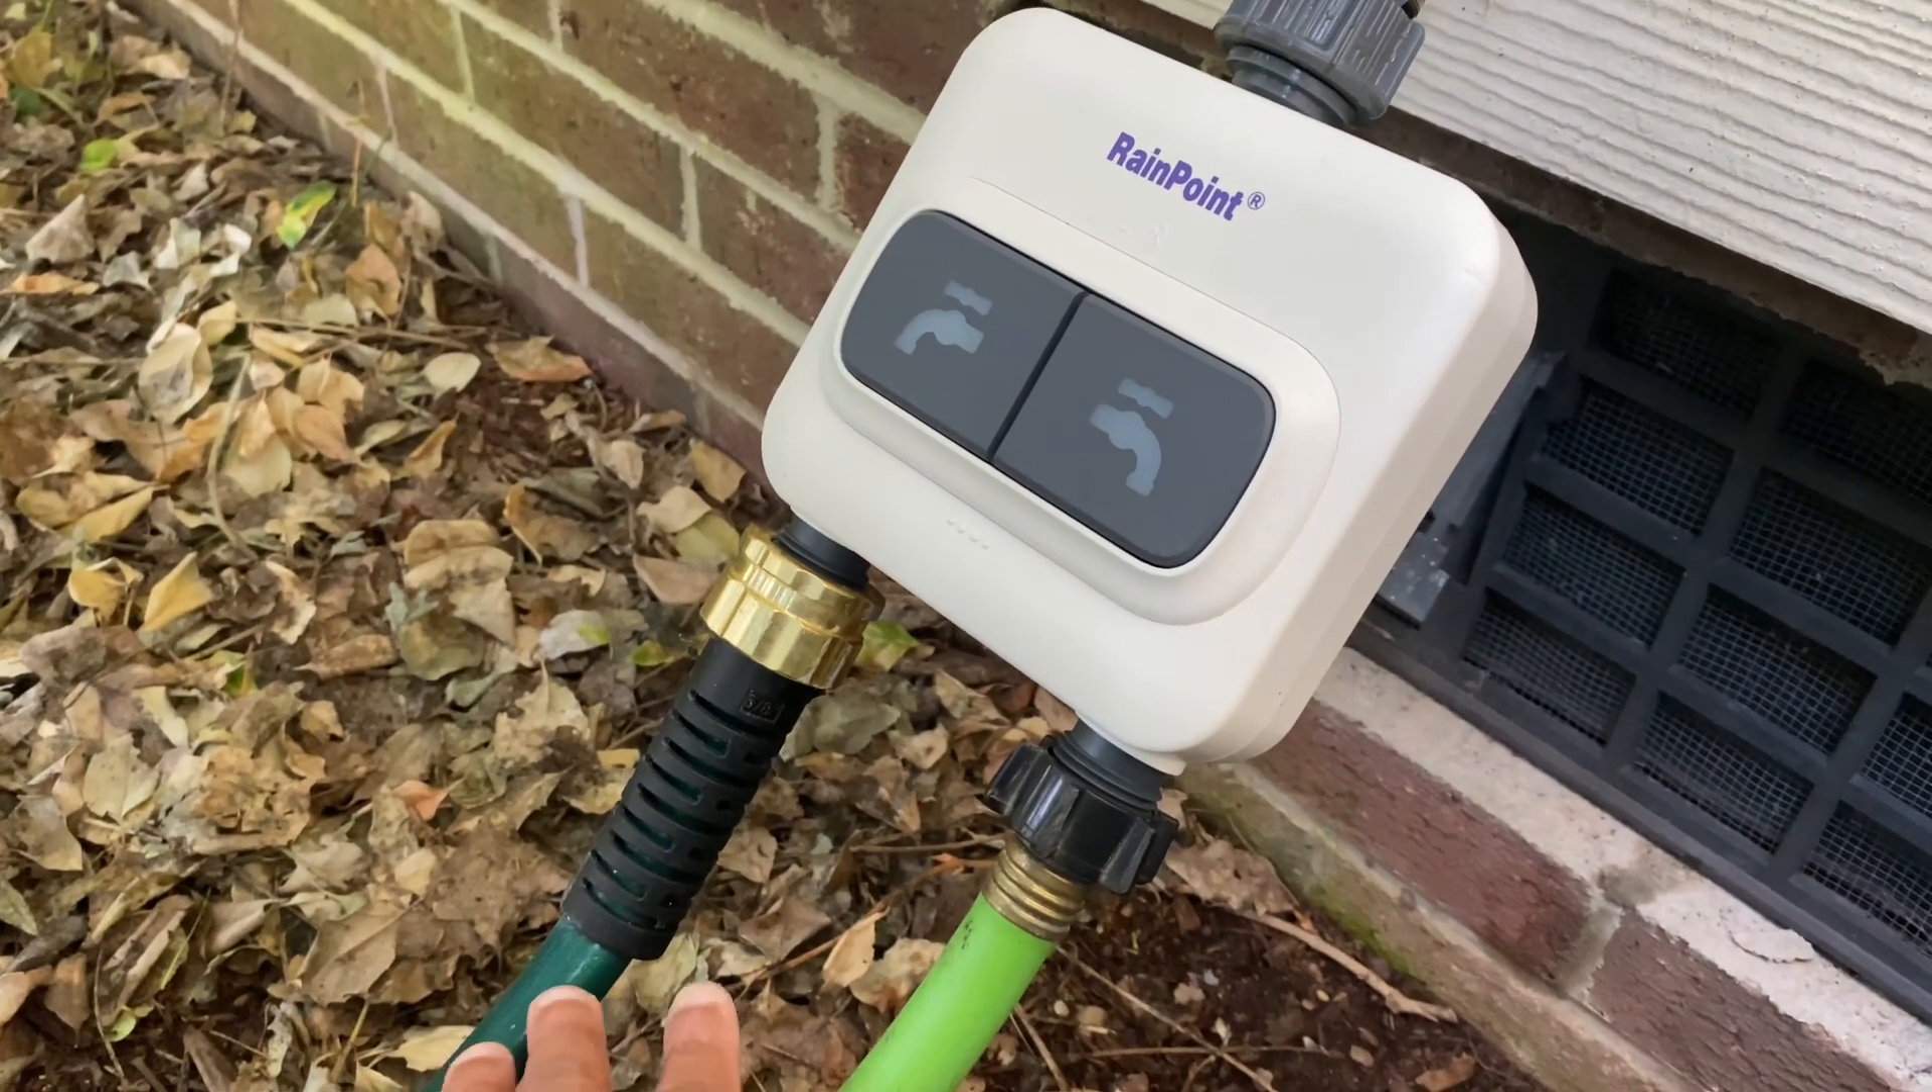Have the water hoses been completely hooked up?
Yes.